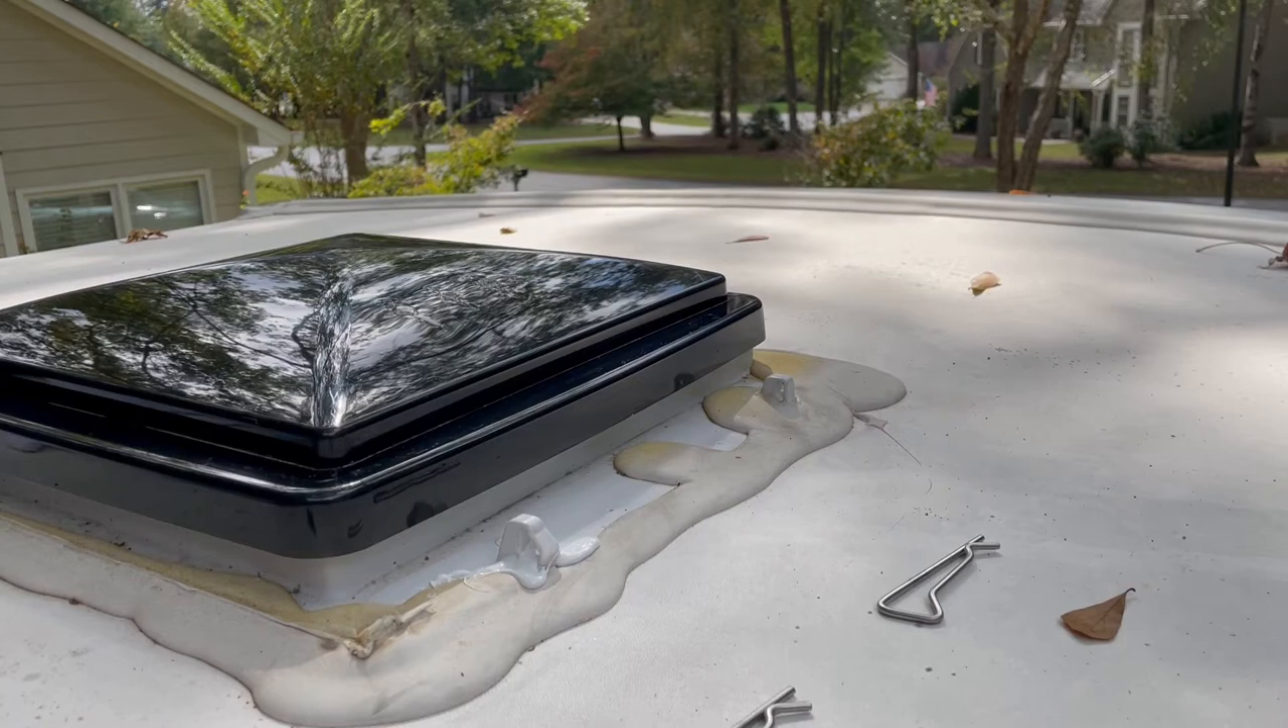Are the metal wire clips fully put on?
No.